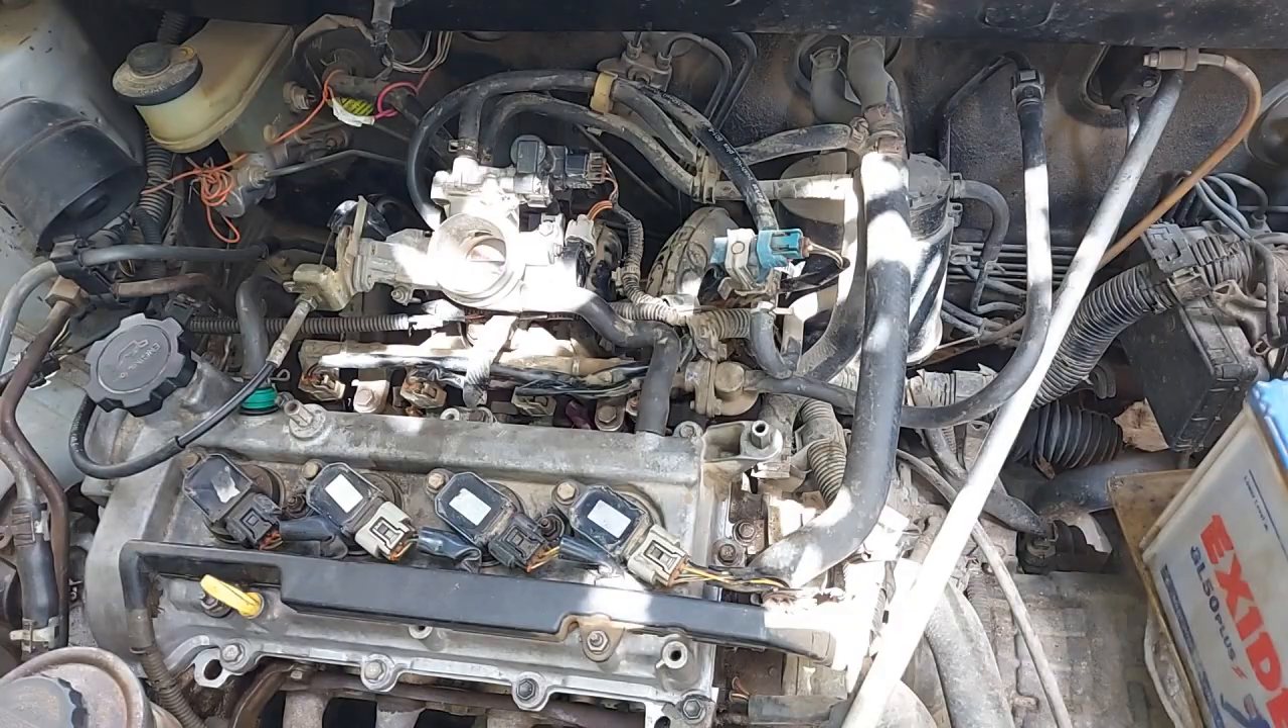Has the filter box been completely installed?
No.